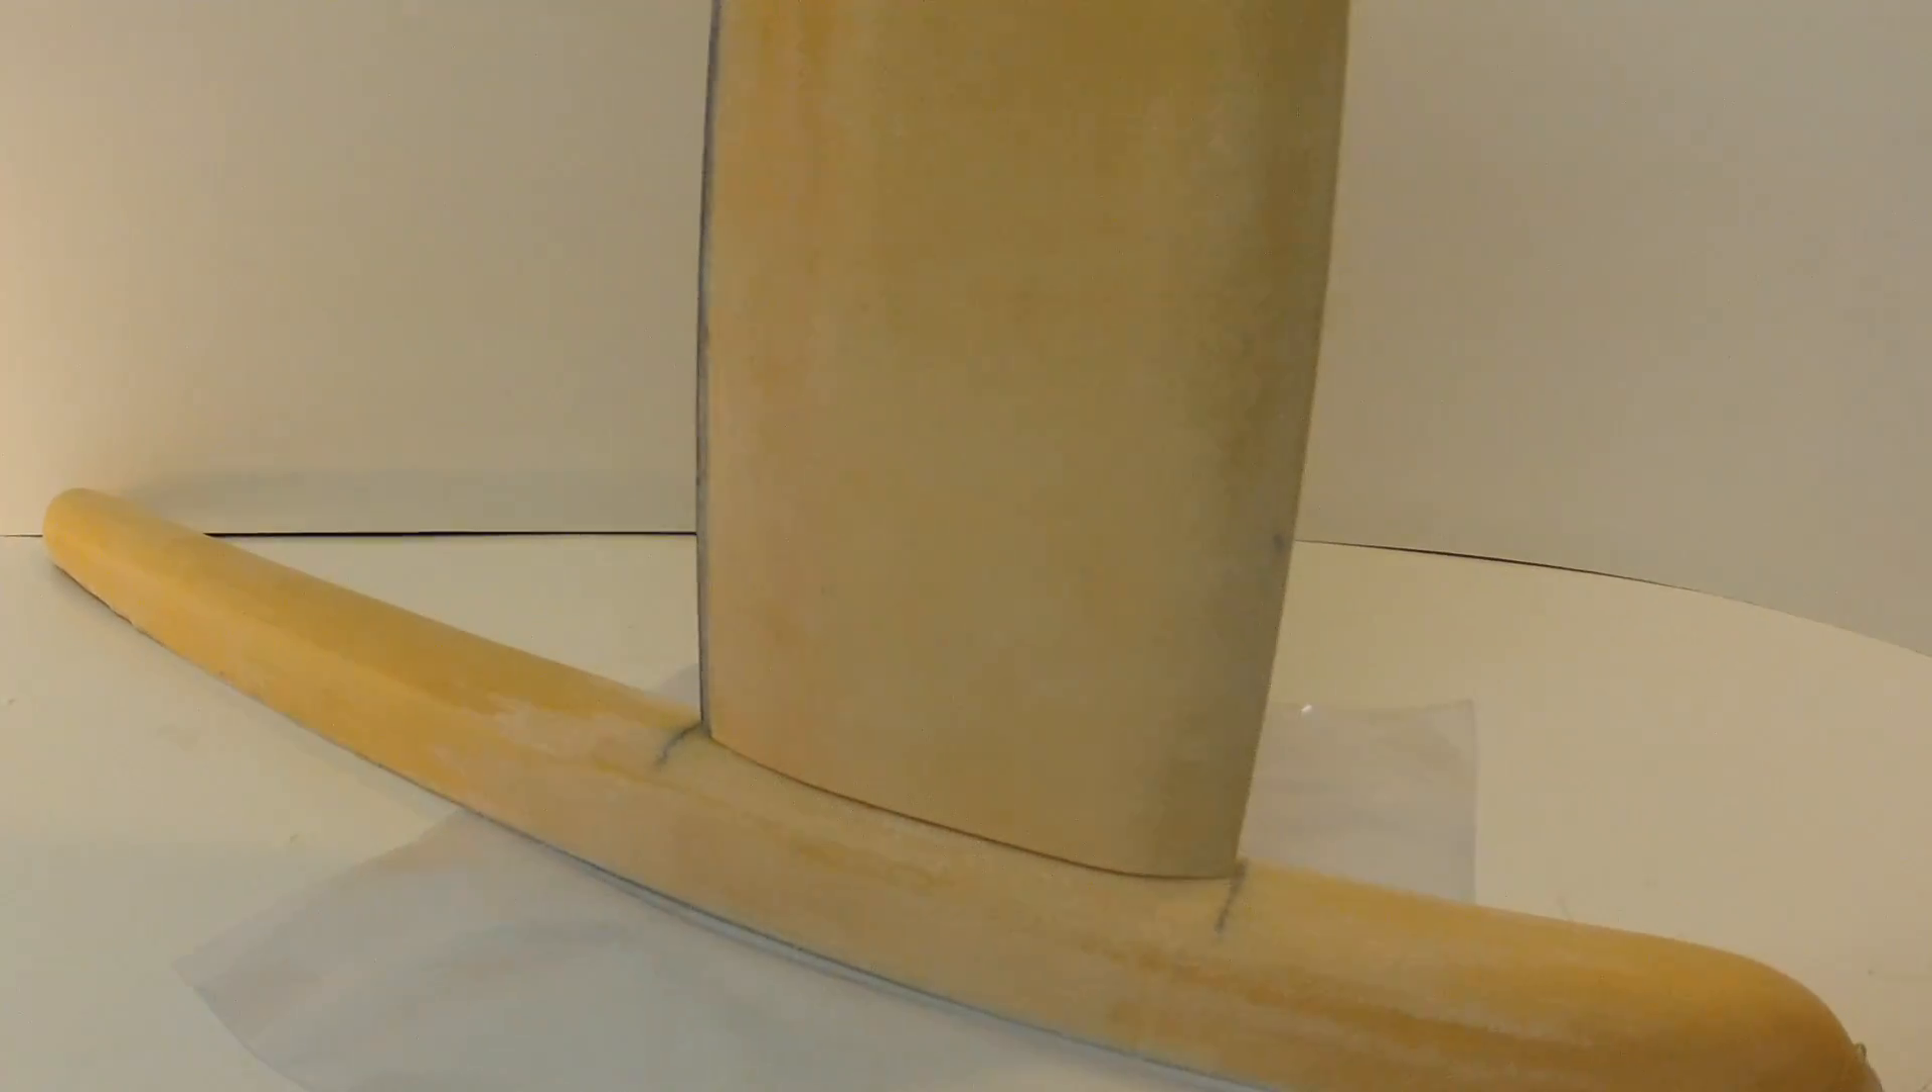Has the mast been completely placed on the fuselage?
Yes.